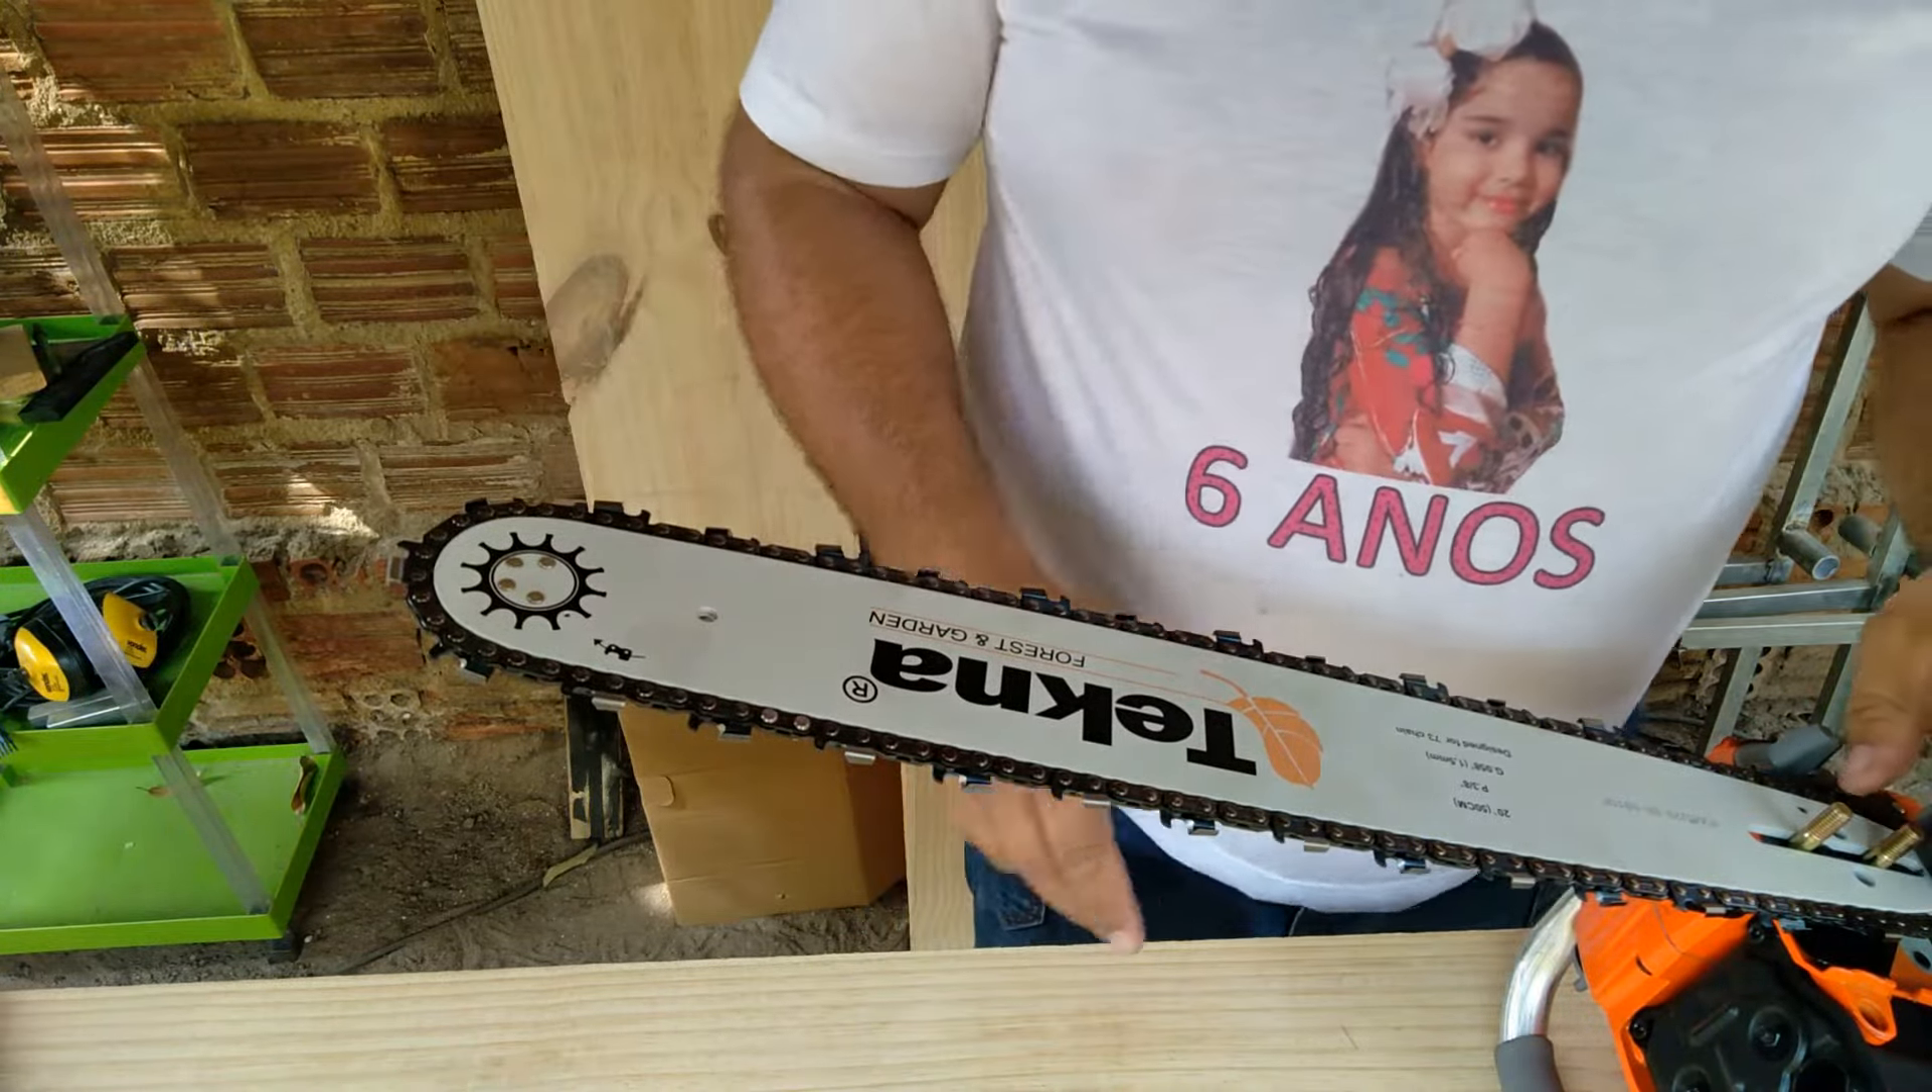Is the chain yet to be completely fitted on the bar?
No.